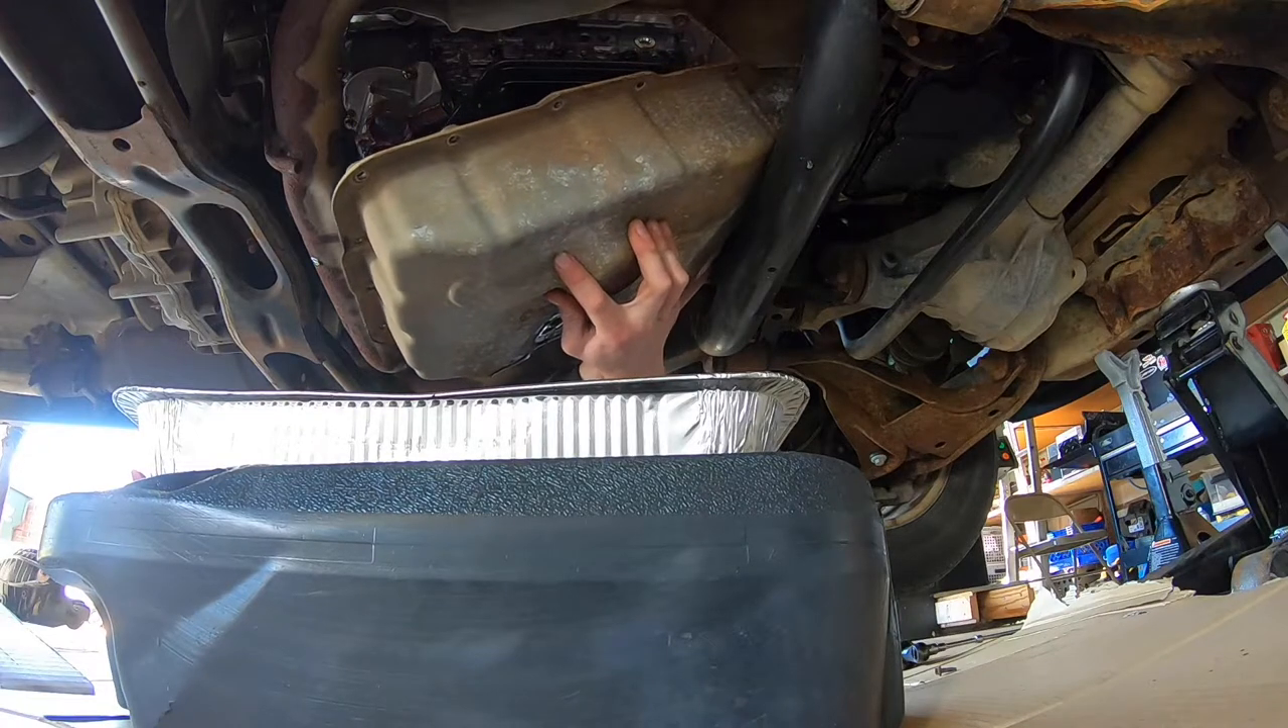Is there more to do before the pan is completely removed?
Yes.